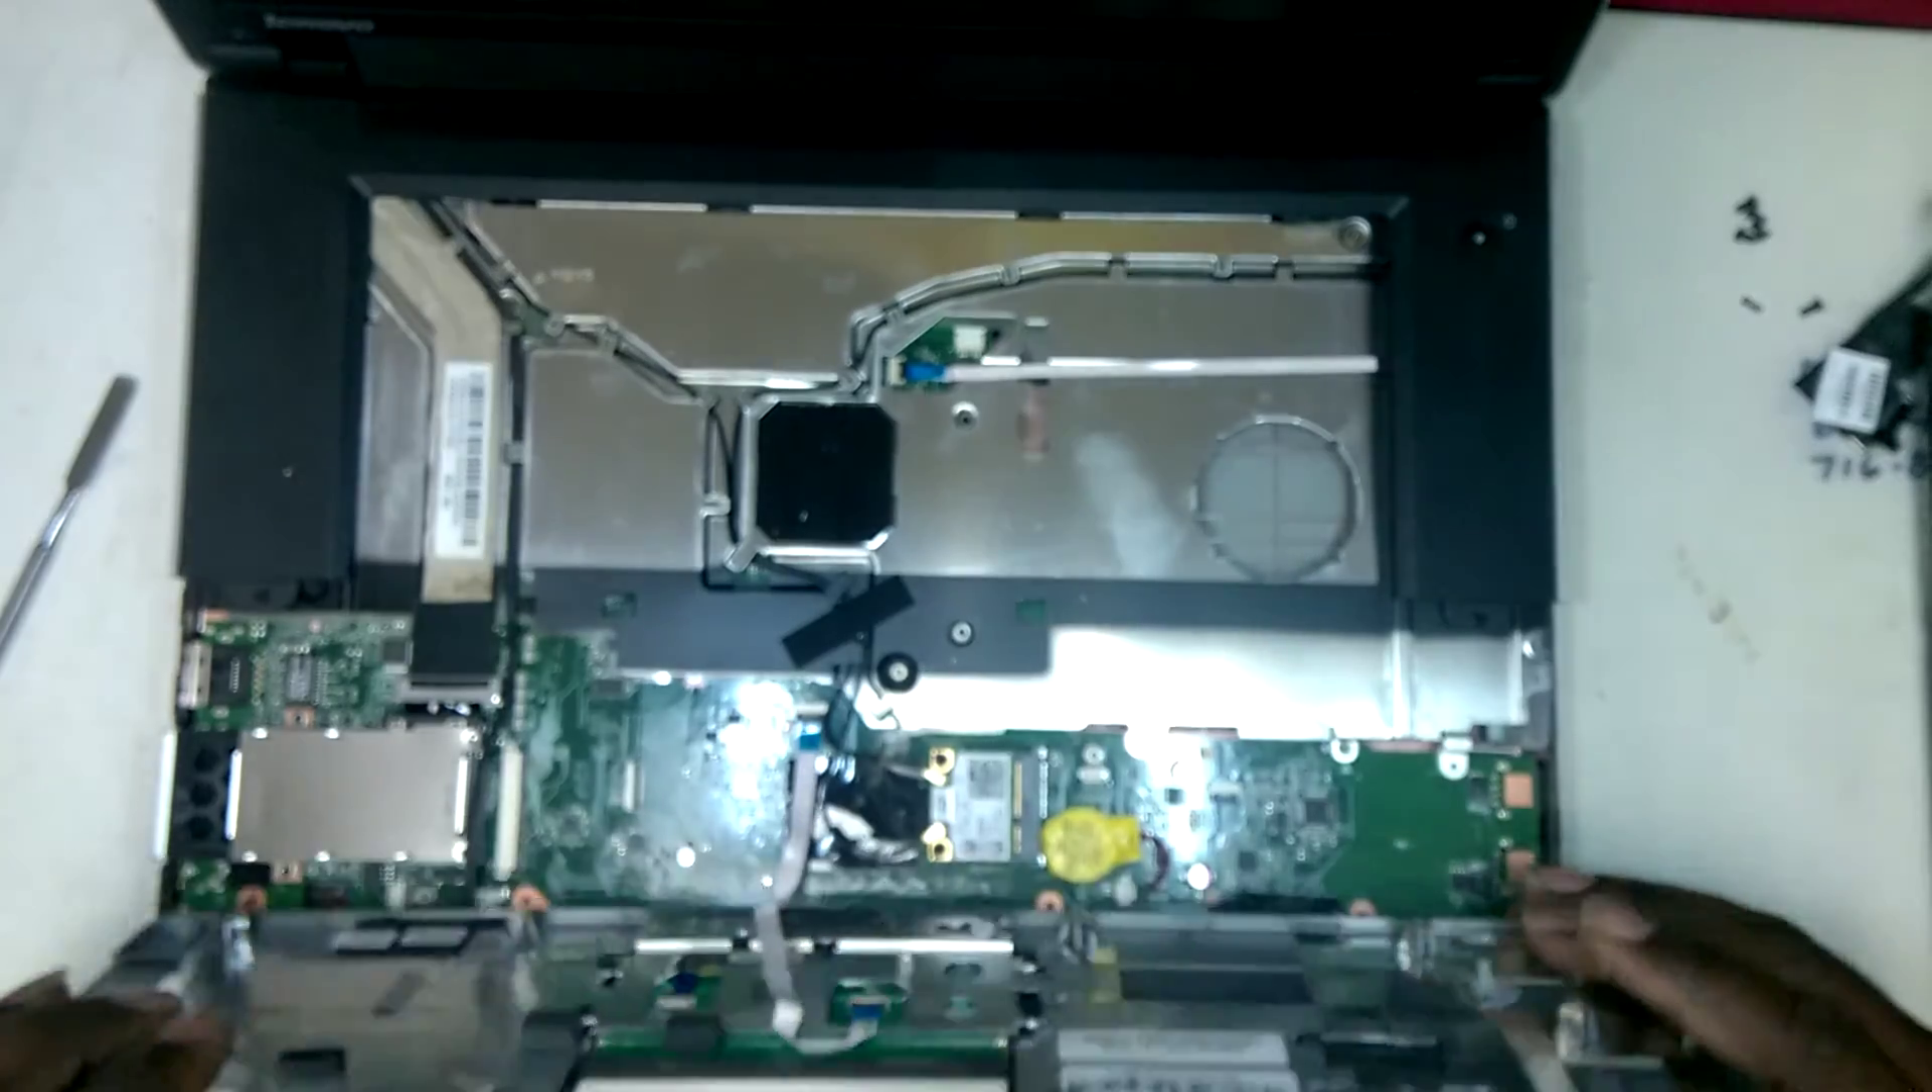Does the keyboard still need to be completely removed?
No.